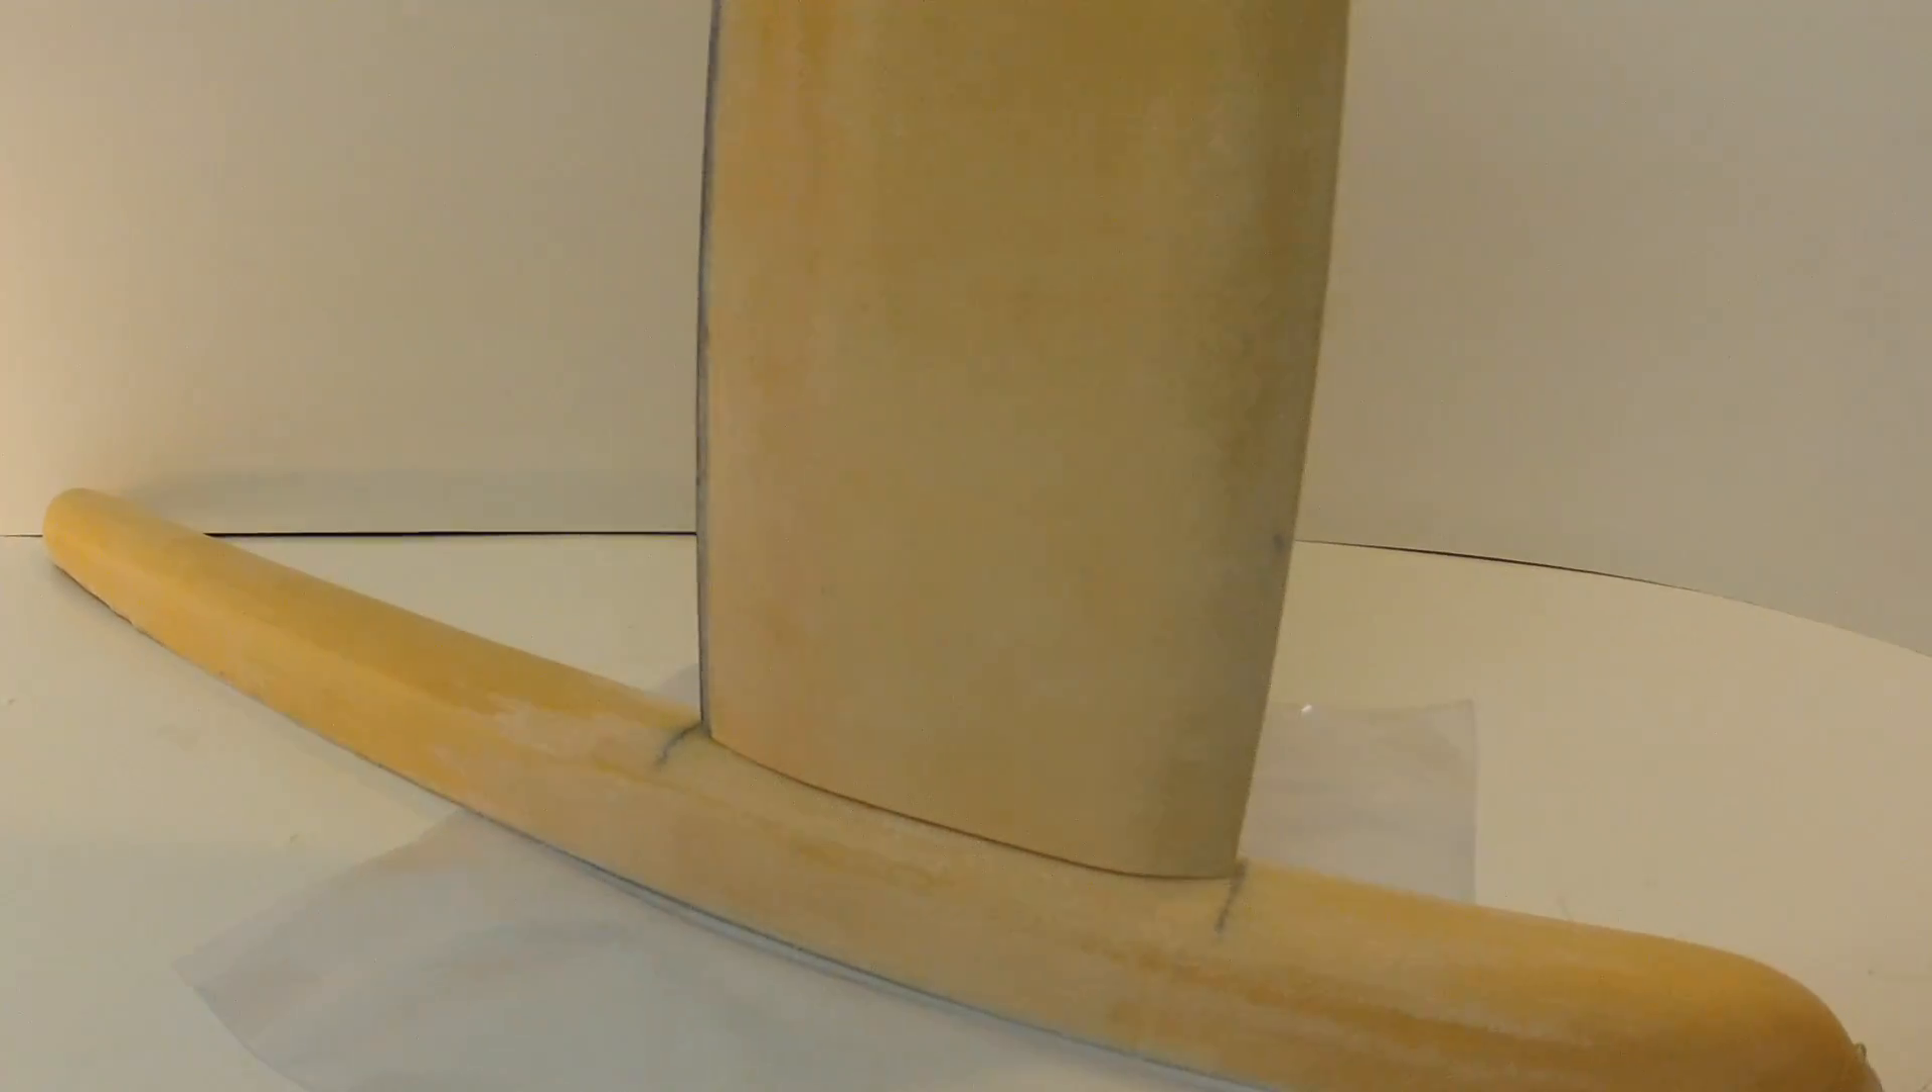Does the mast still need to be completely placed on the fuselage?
No.